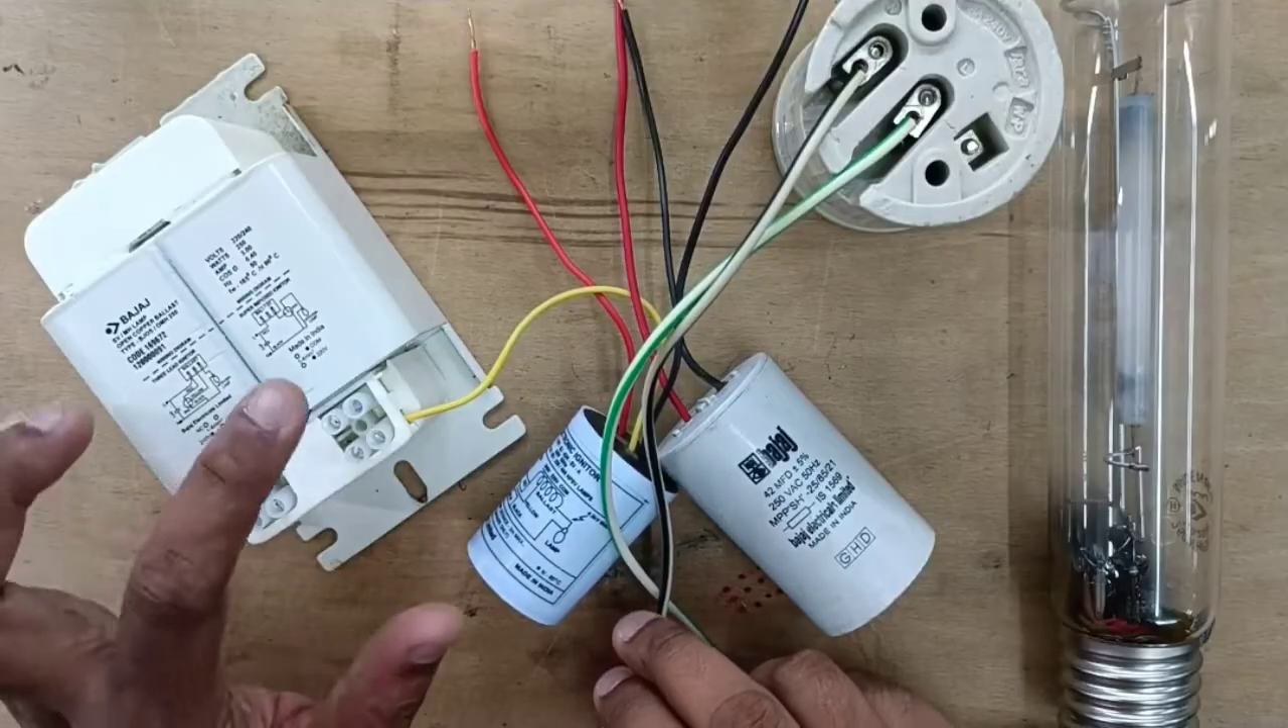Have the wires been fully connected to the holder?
Yes.